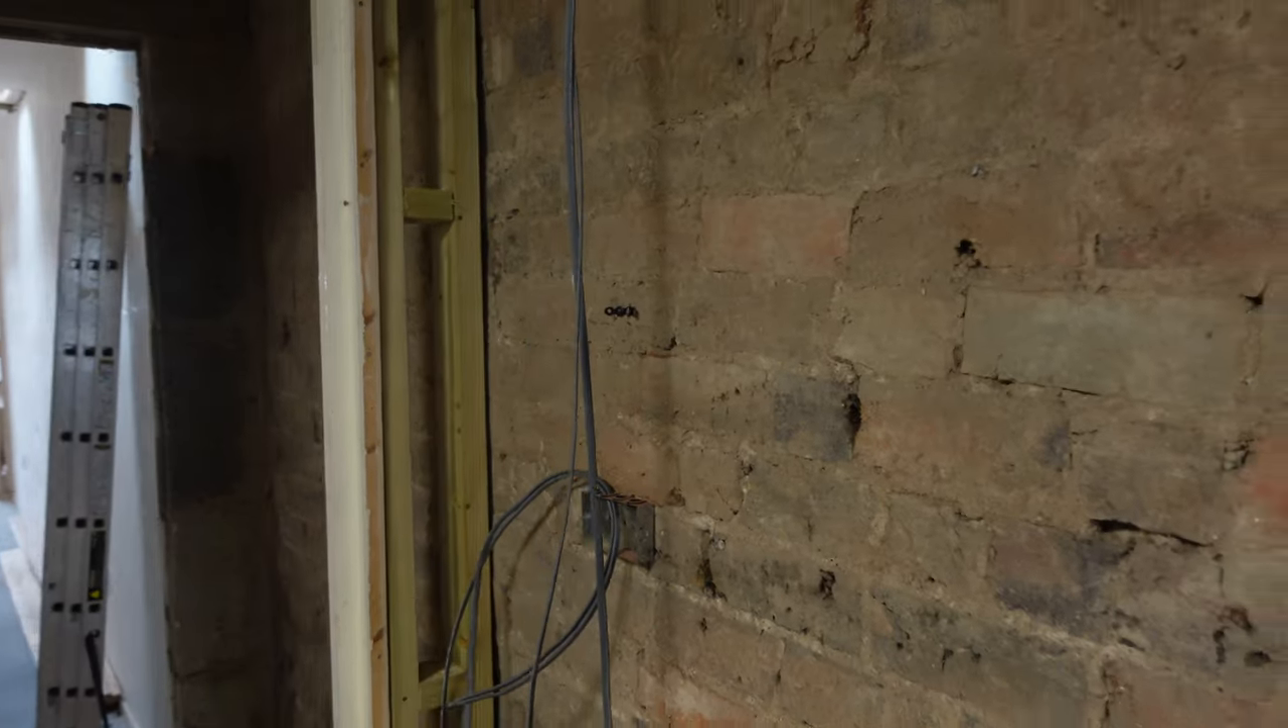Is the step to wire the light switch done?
No.